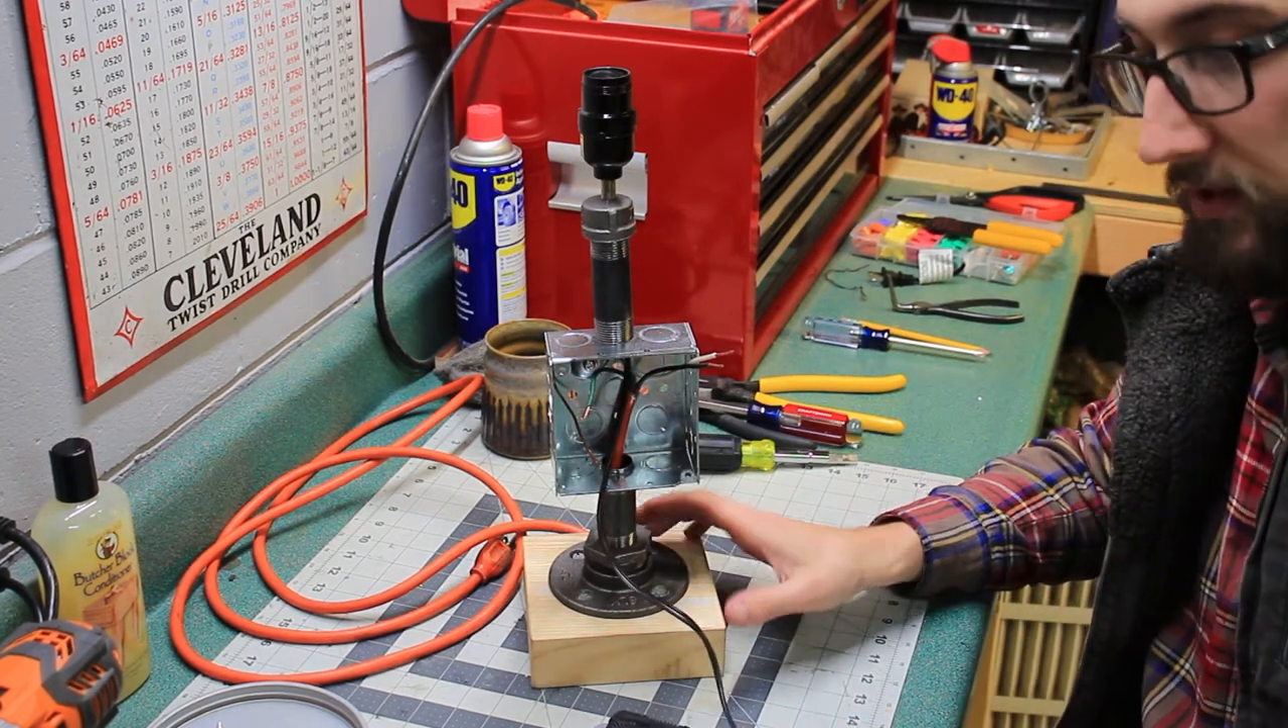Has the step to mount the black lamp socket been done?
Yes.